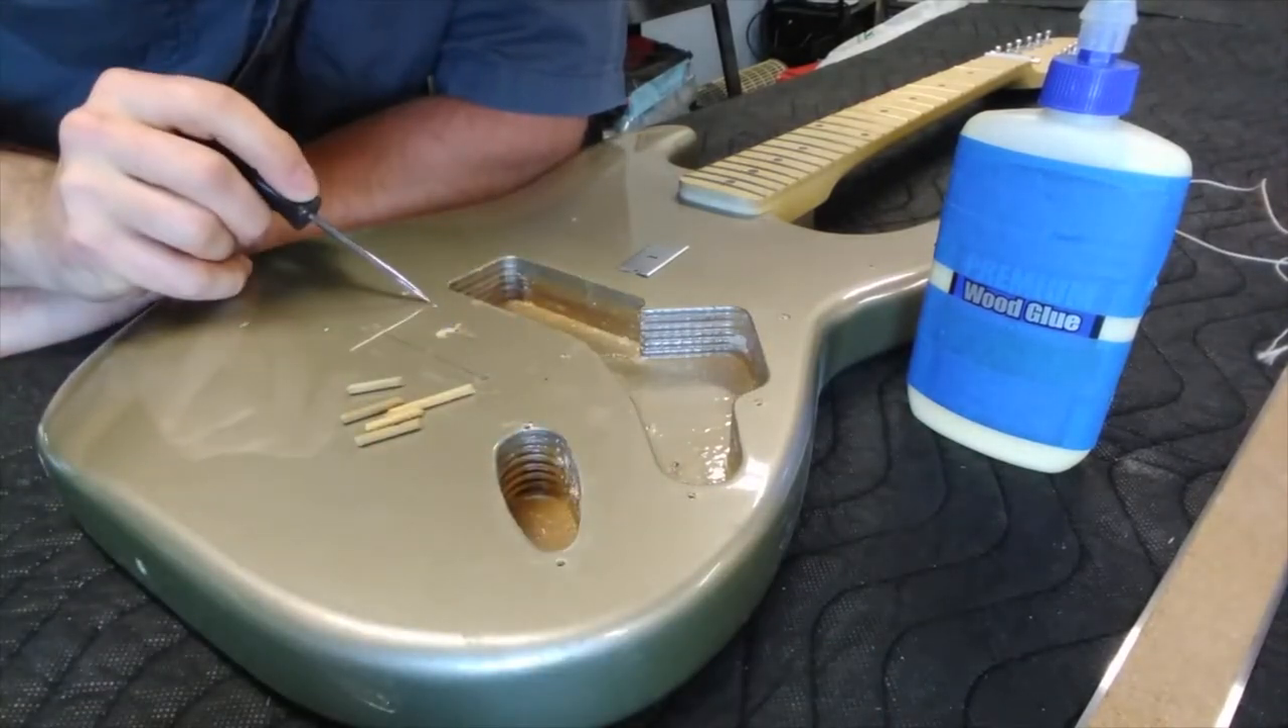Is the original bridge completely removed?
Yes.